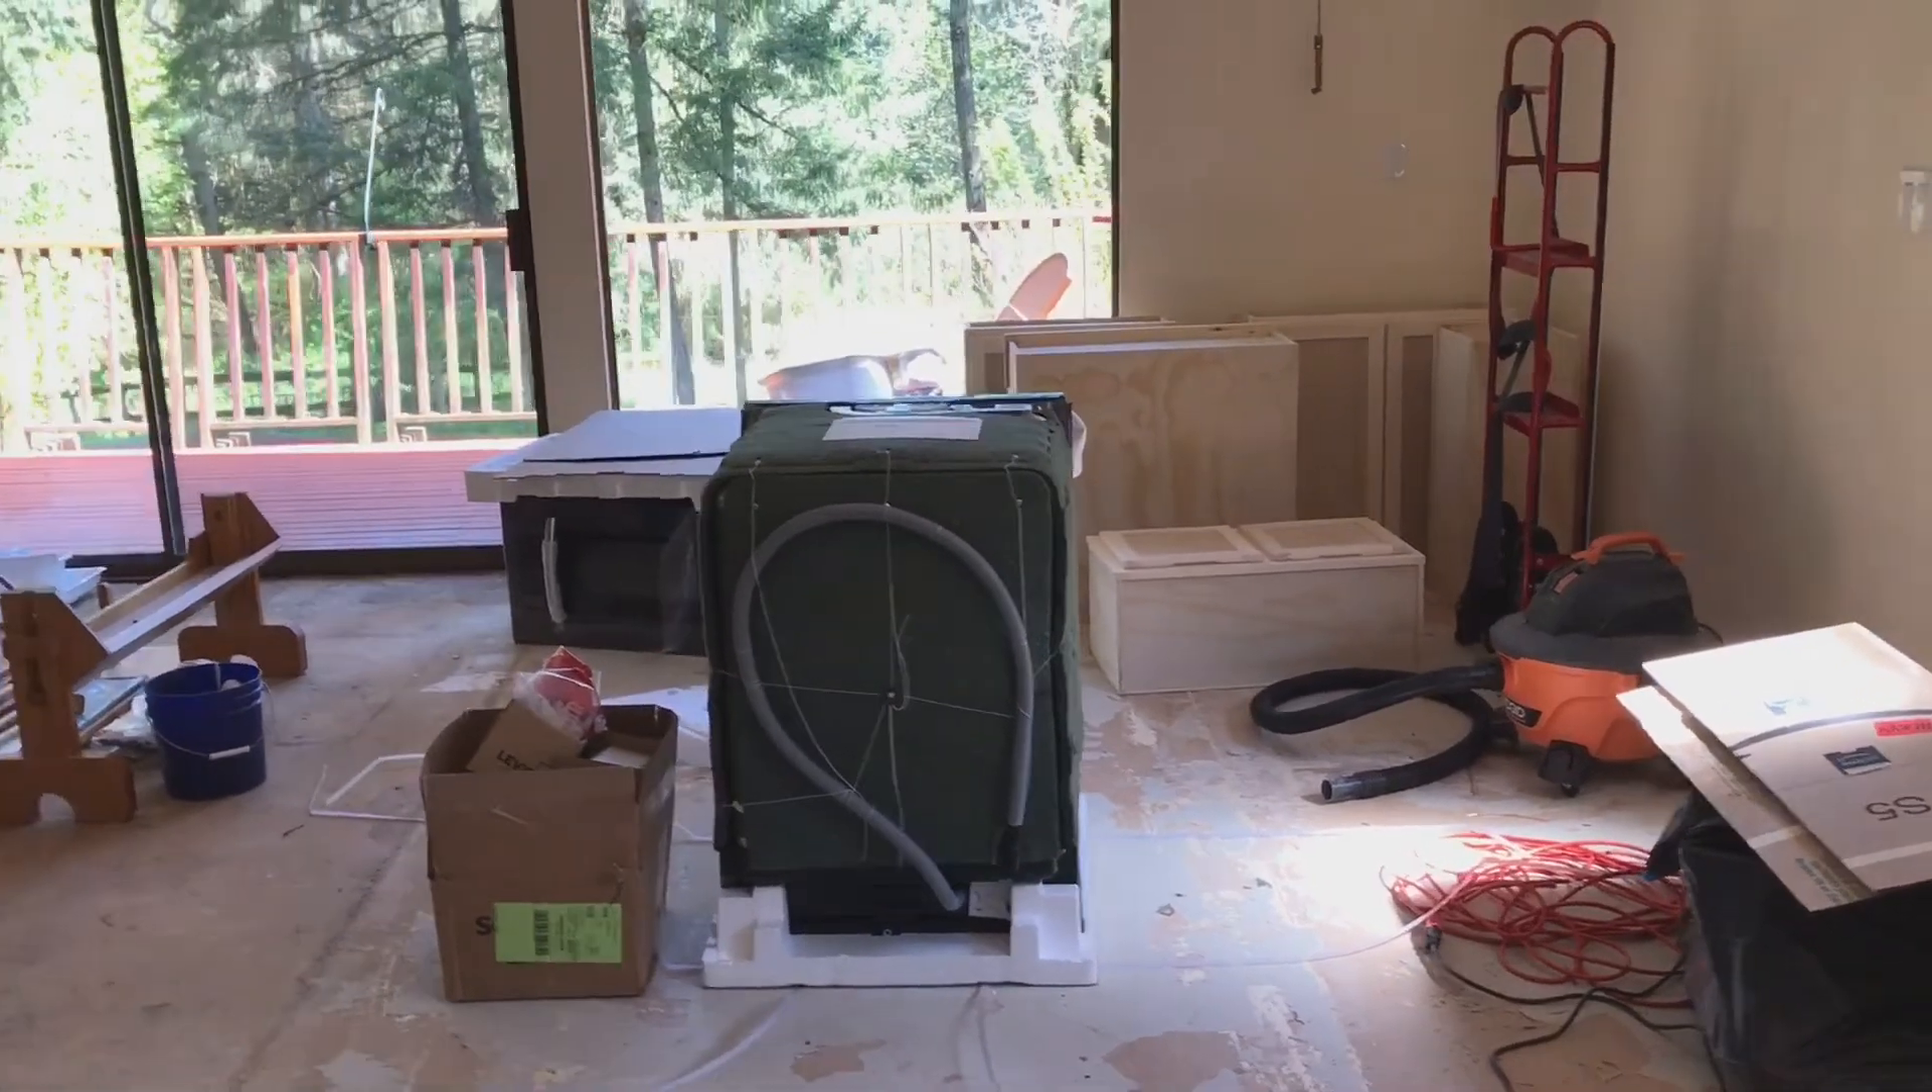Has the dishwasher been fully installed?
No.